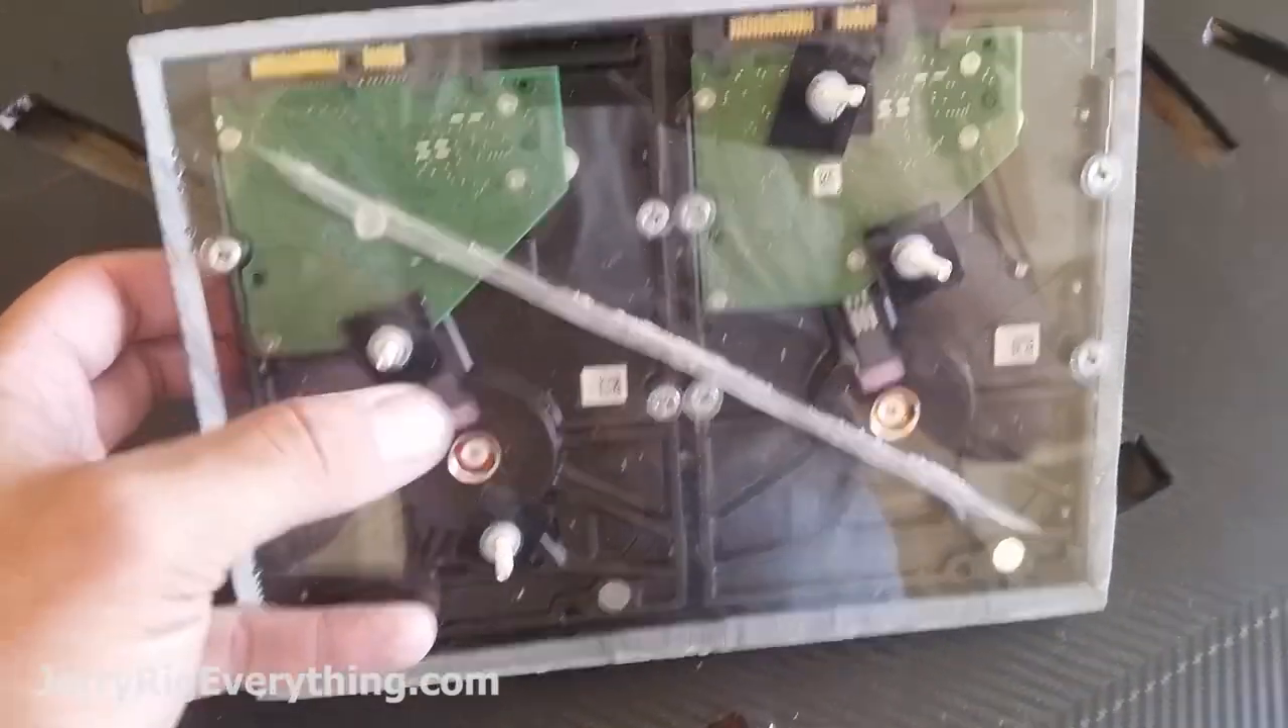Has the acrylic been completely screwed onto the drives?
Yes.